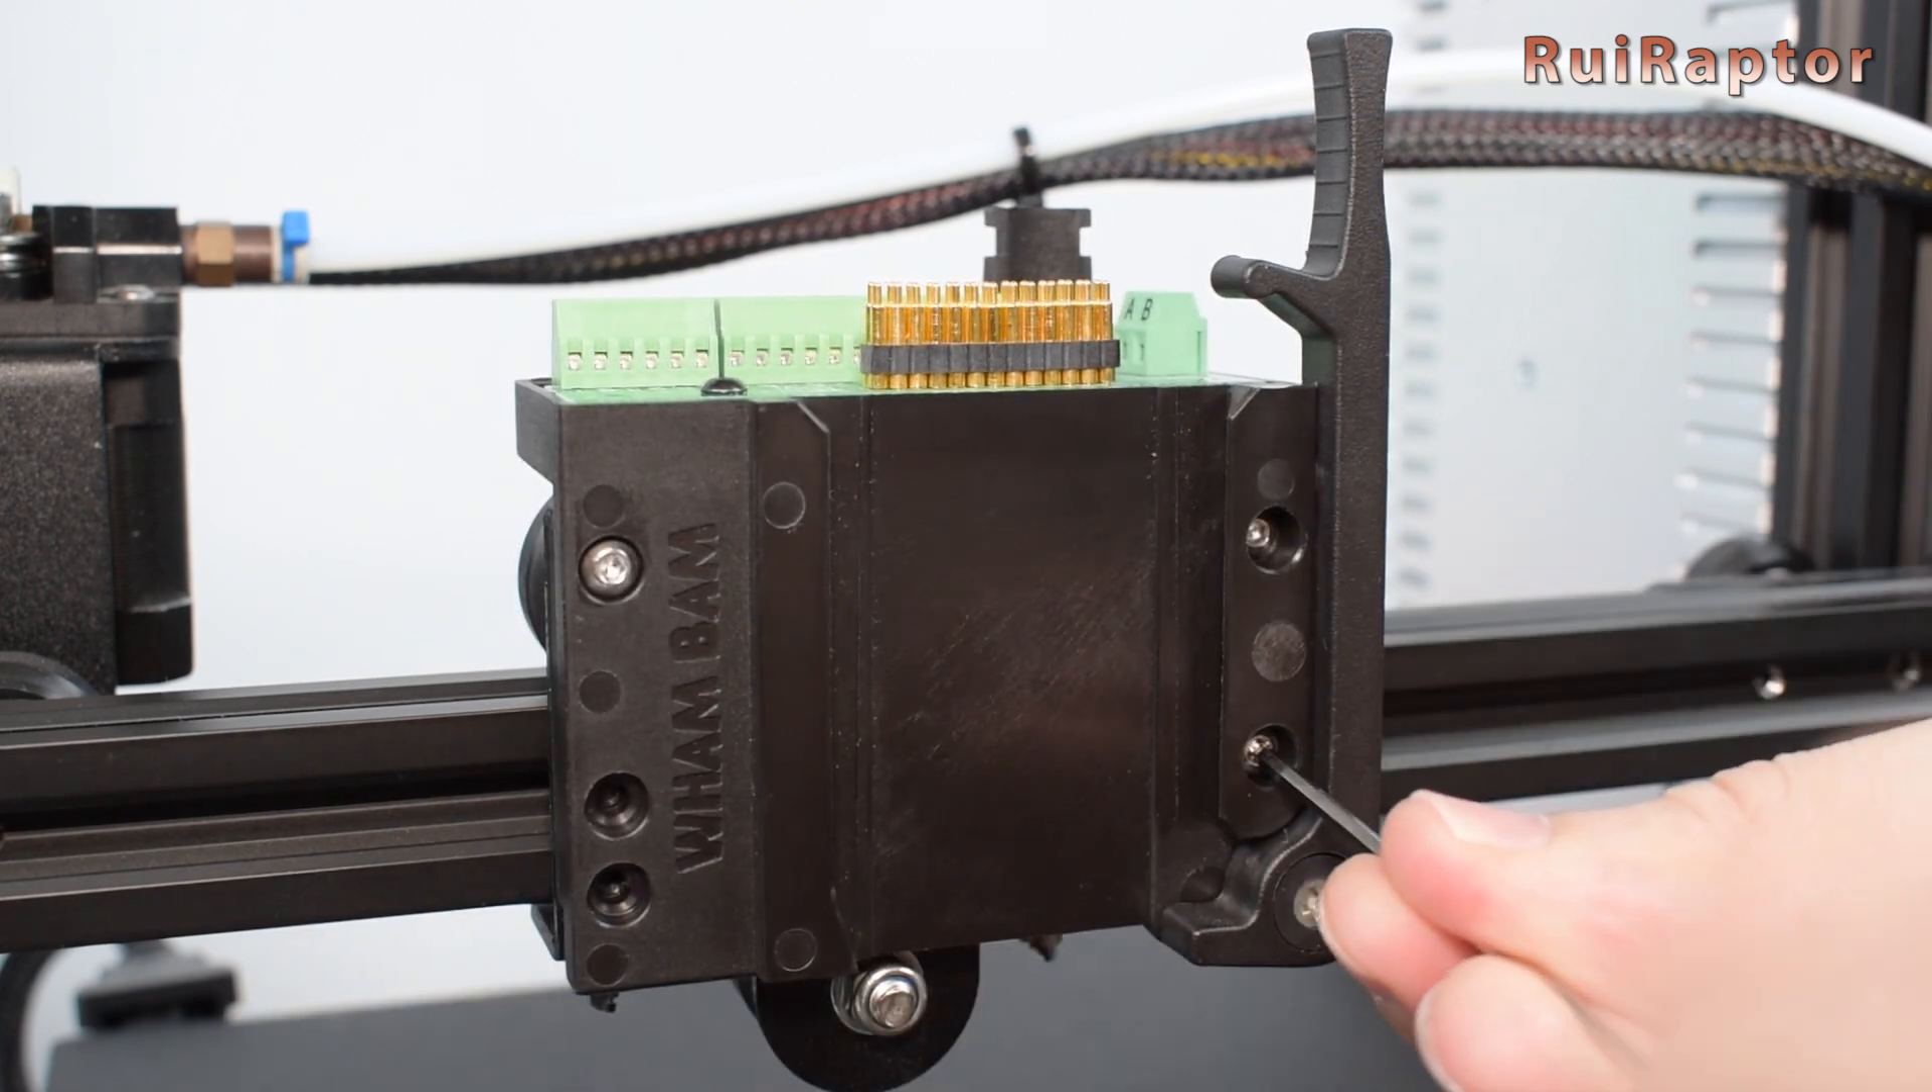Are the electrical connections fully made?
No.